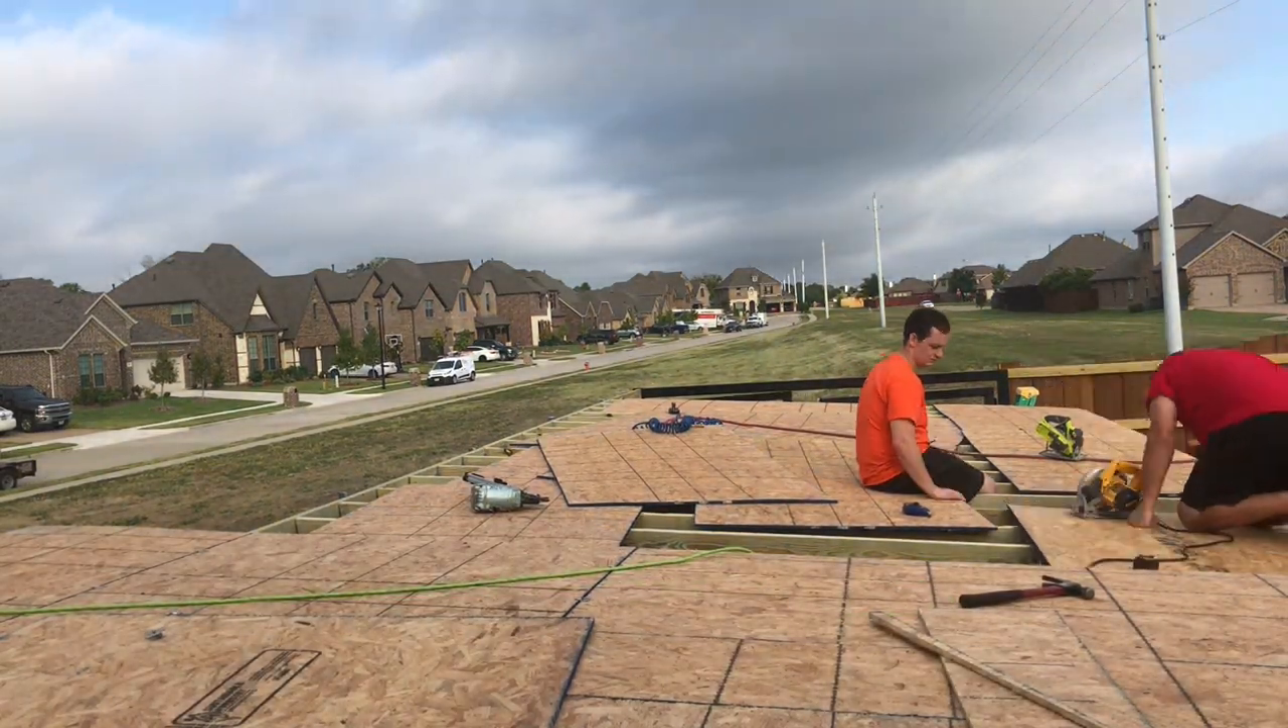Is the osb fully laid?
No.